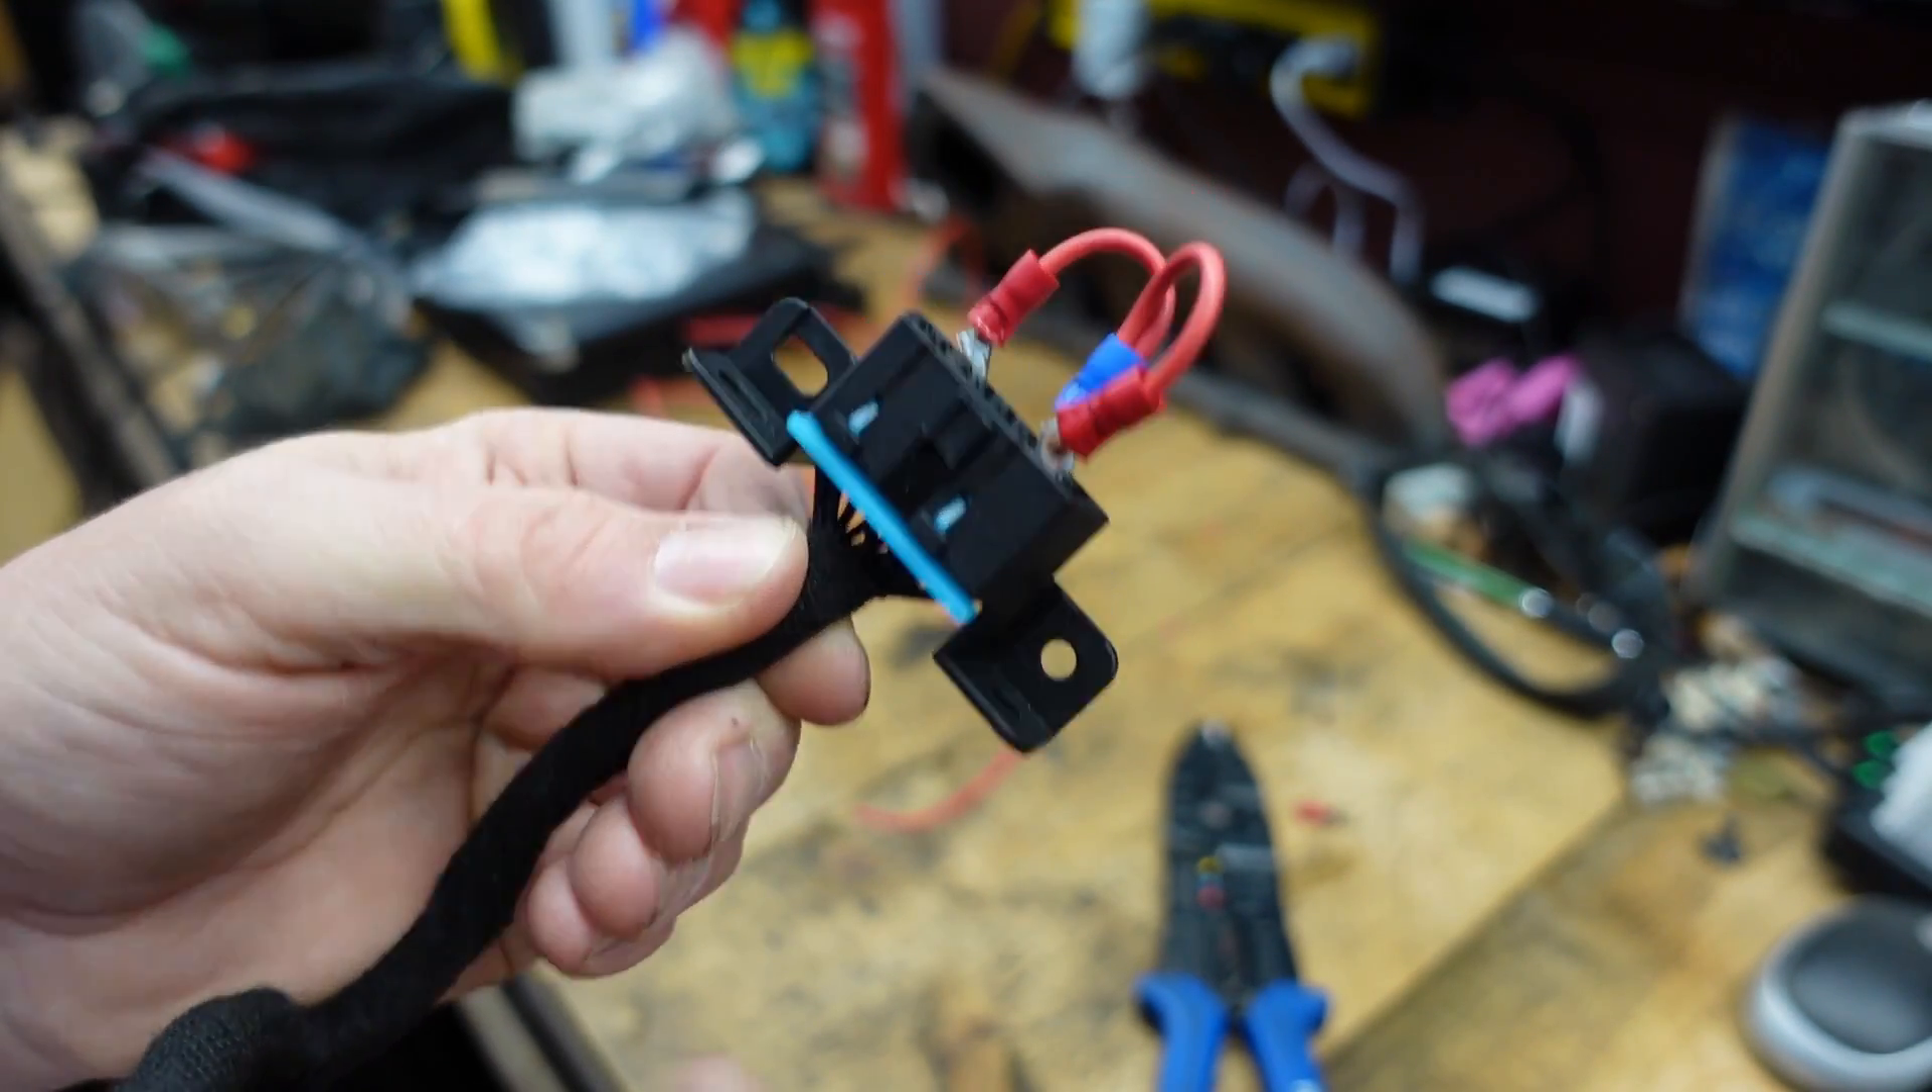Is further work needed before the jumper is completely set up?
No.